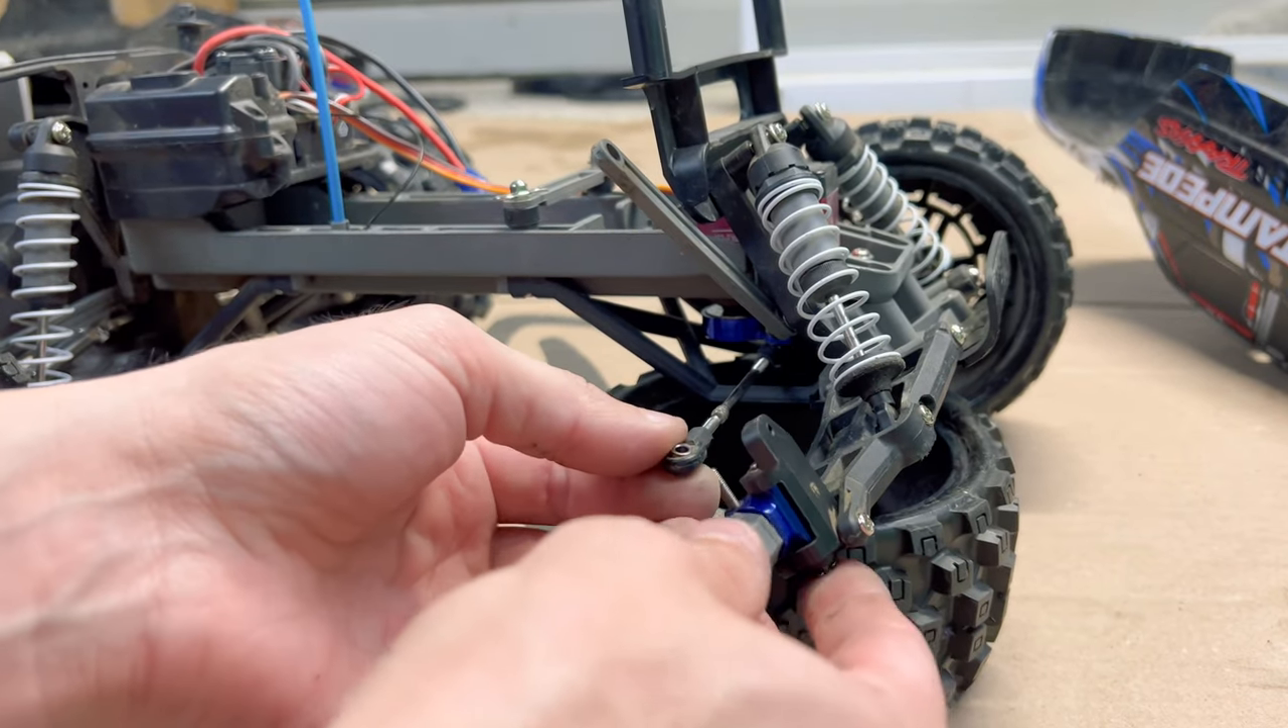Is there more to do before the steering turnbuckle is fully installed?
Yes.